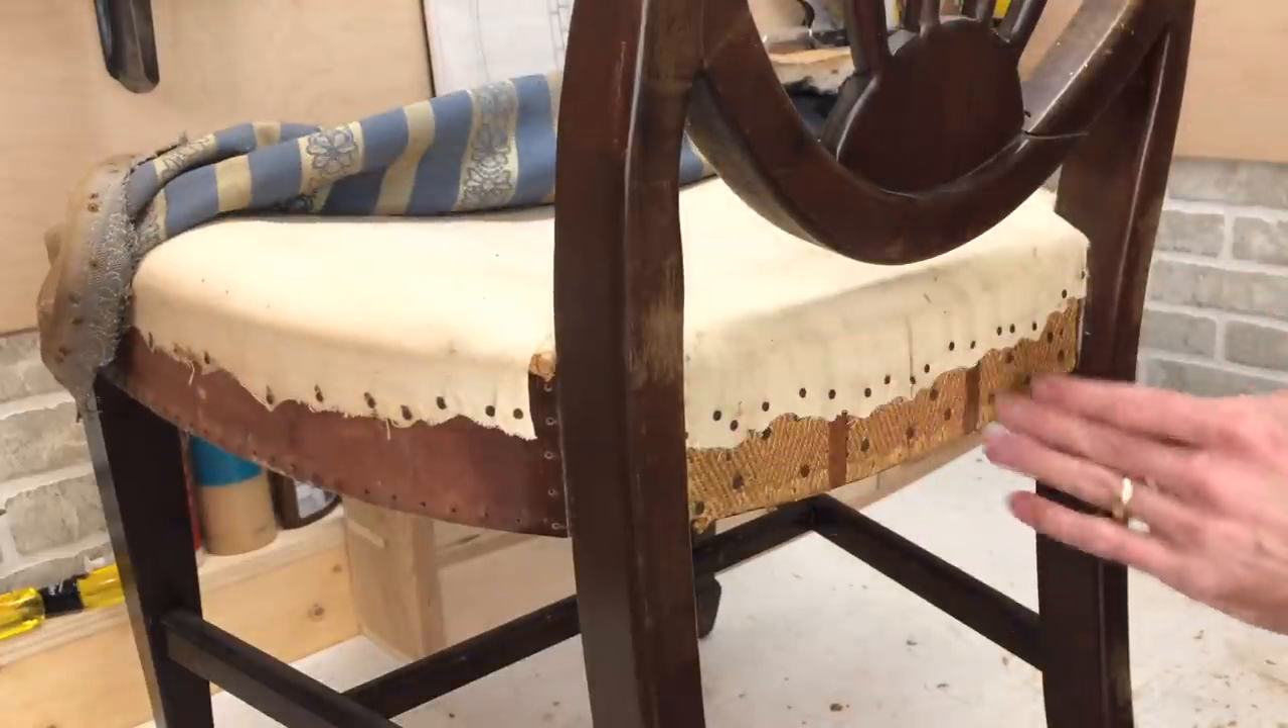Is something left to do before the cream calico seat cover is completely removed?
Yes.